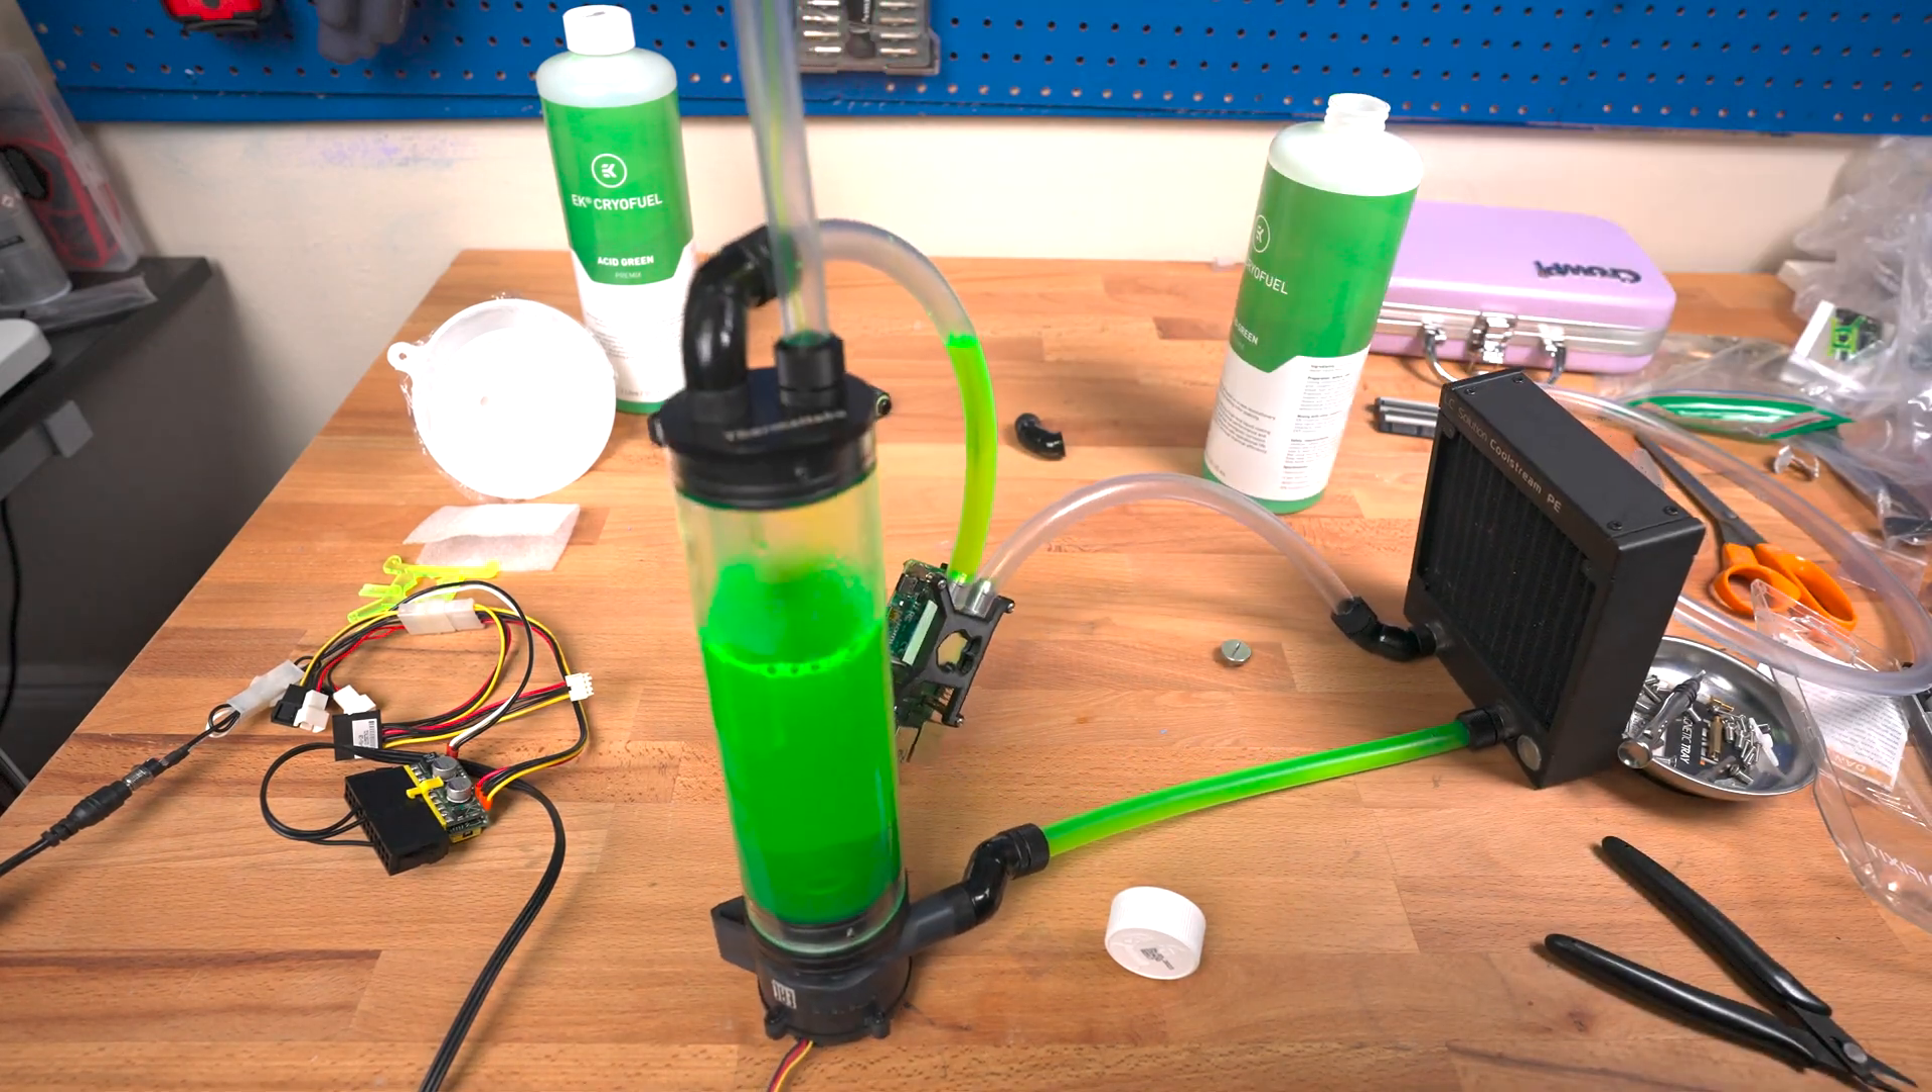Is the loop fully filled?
No.